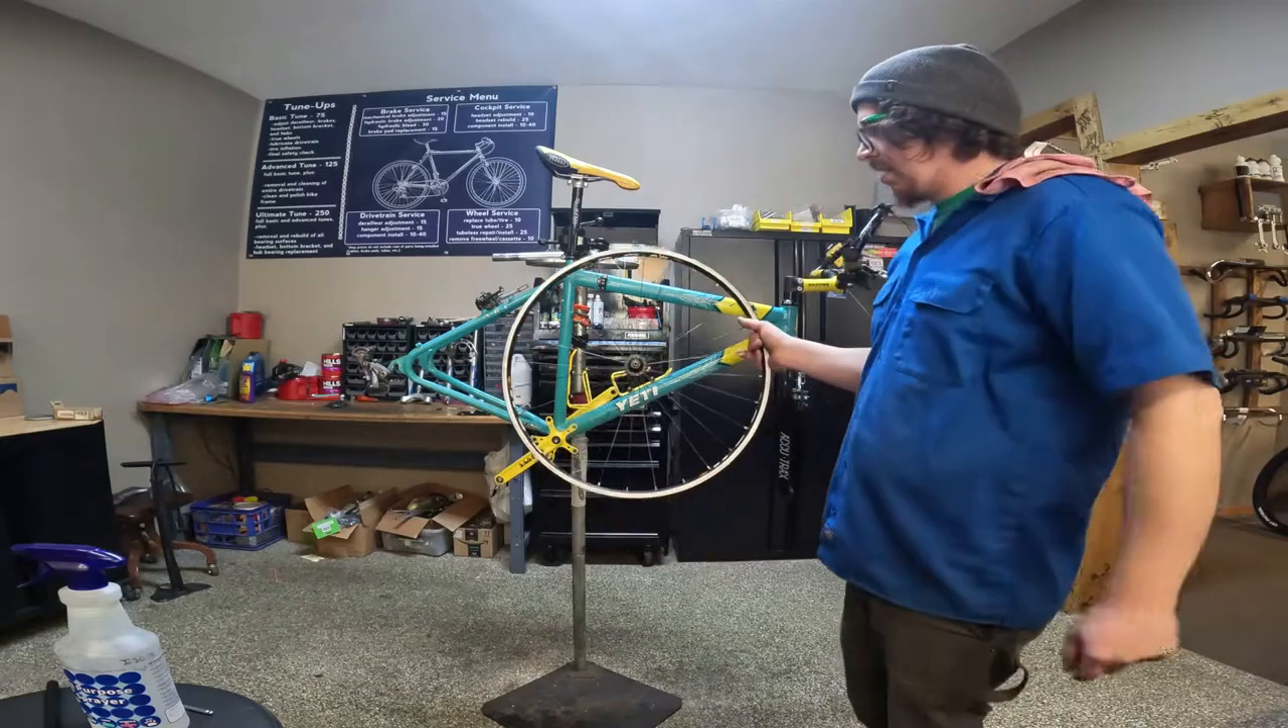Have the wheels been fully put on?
No.